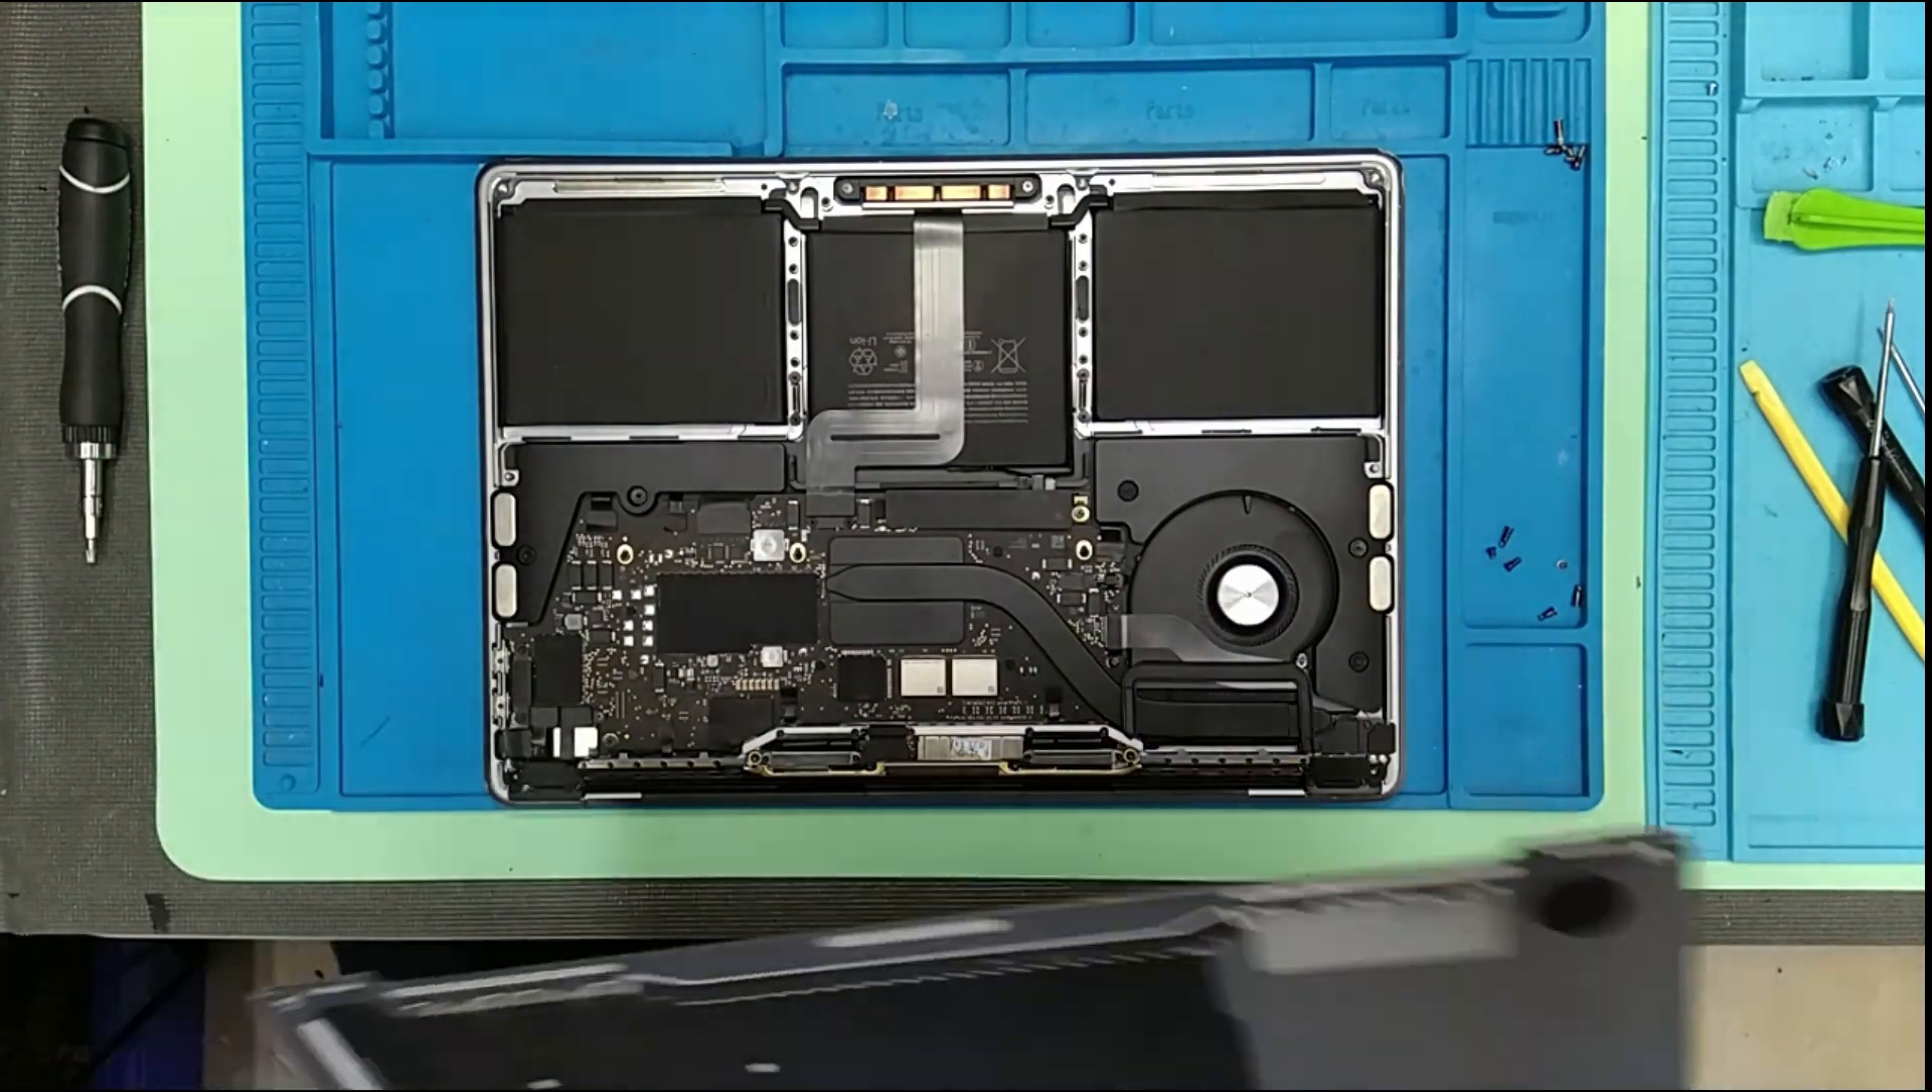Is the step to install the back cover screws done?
No.